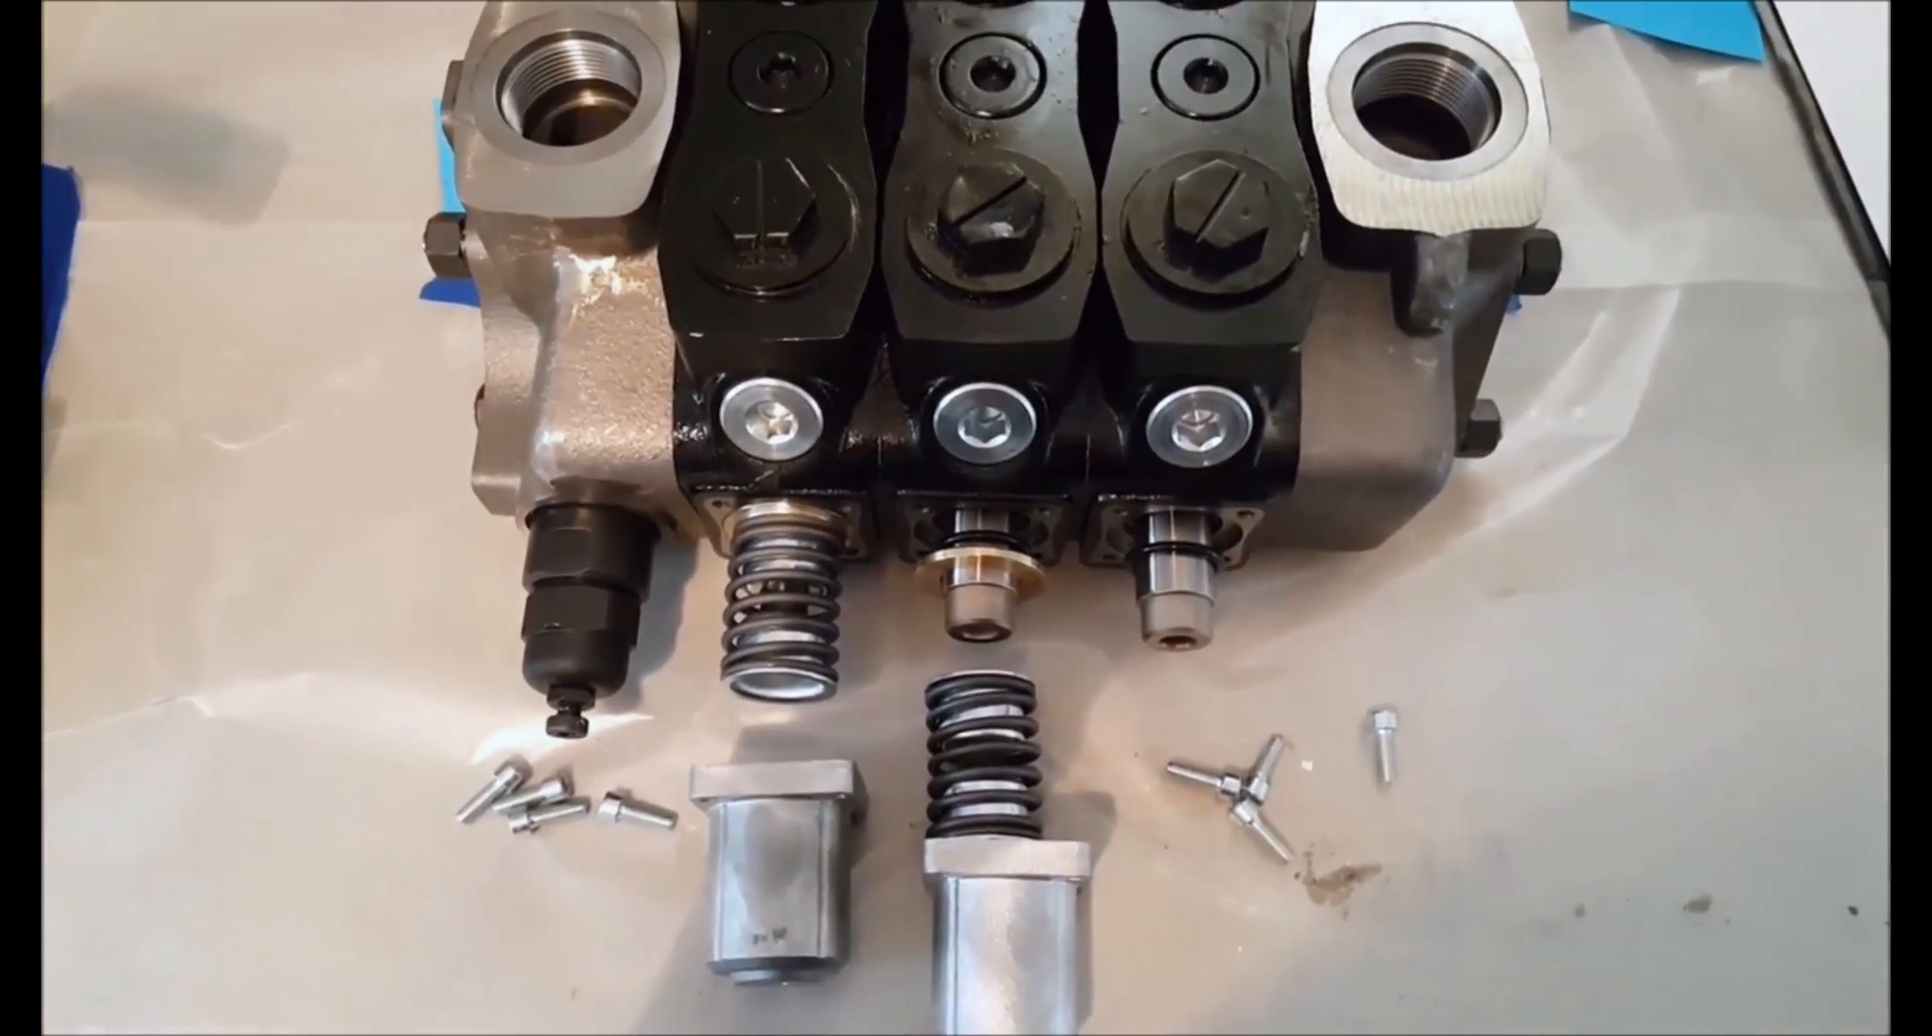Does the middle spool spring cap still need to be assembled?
Yes.